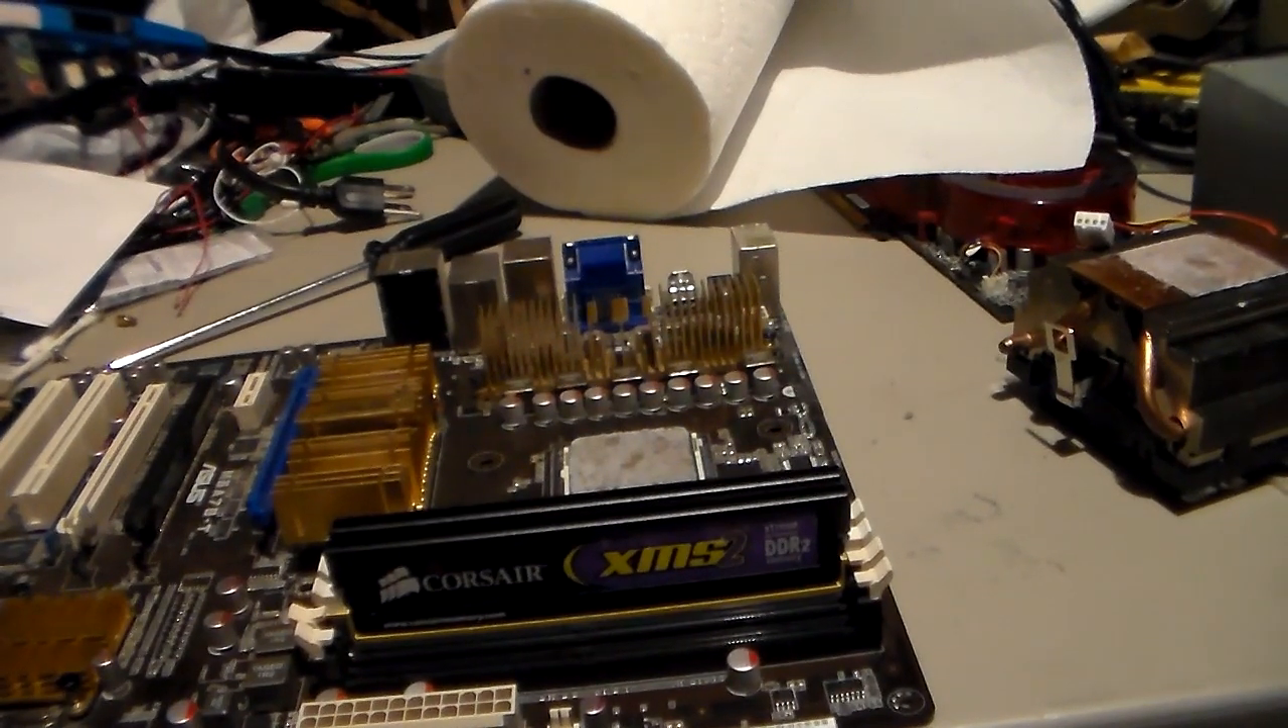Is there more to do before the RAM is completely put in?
No.